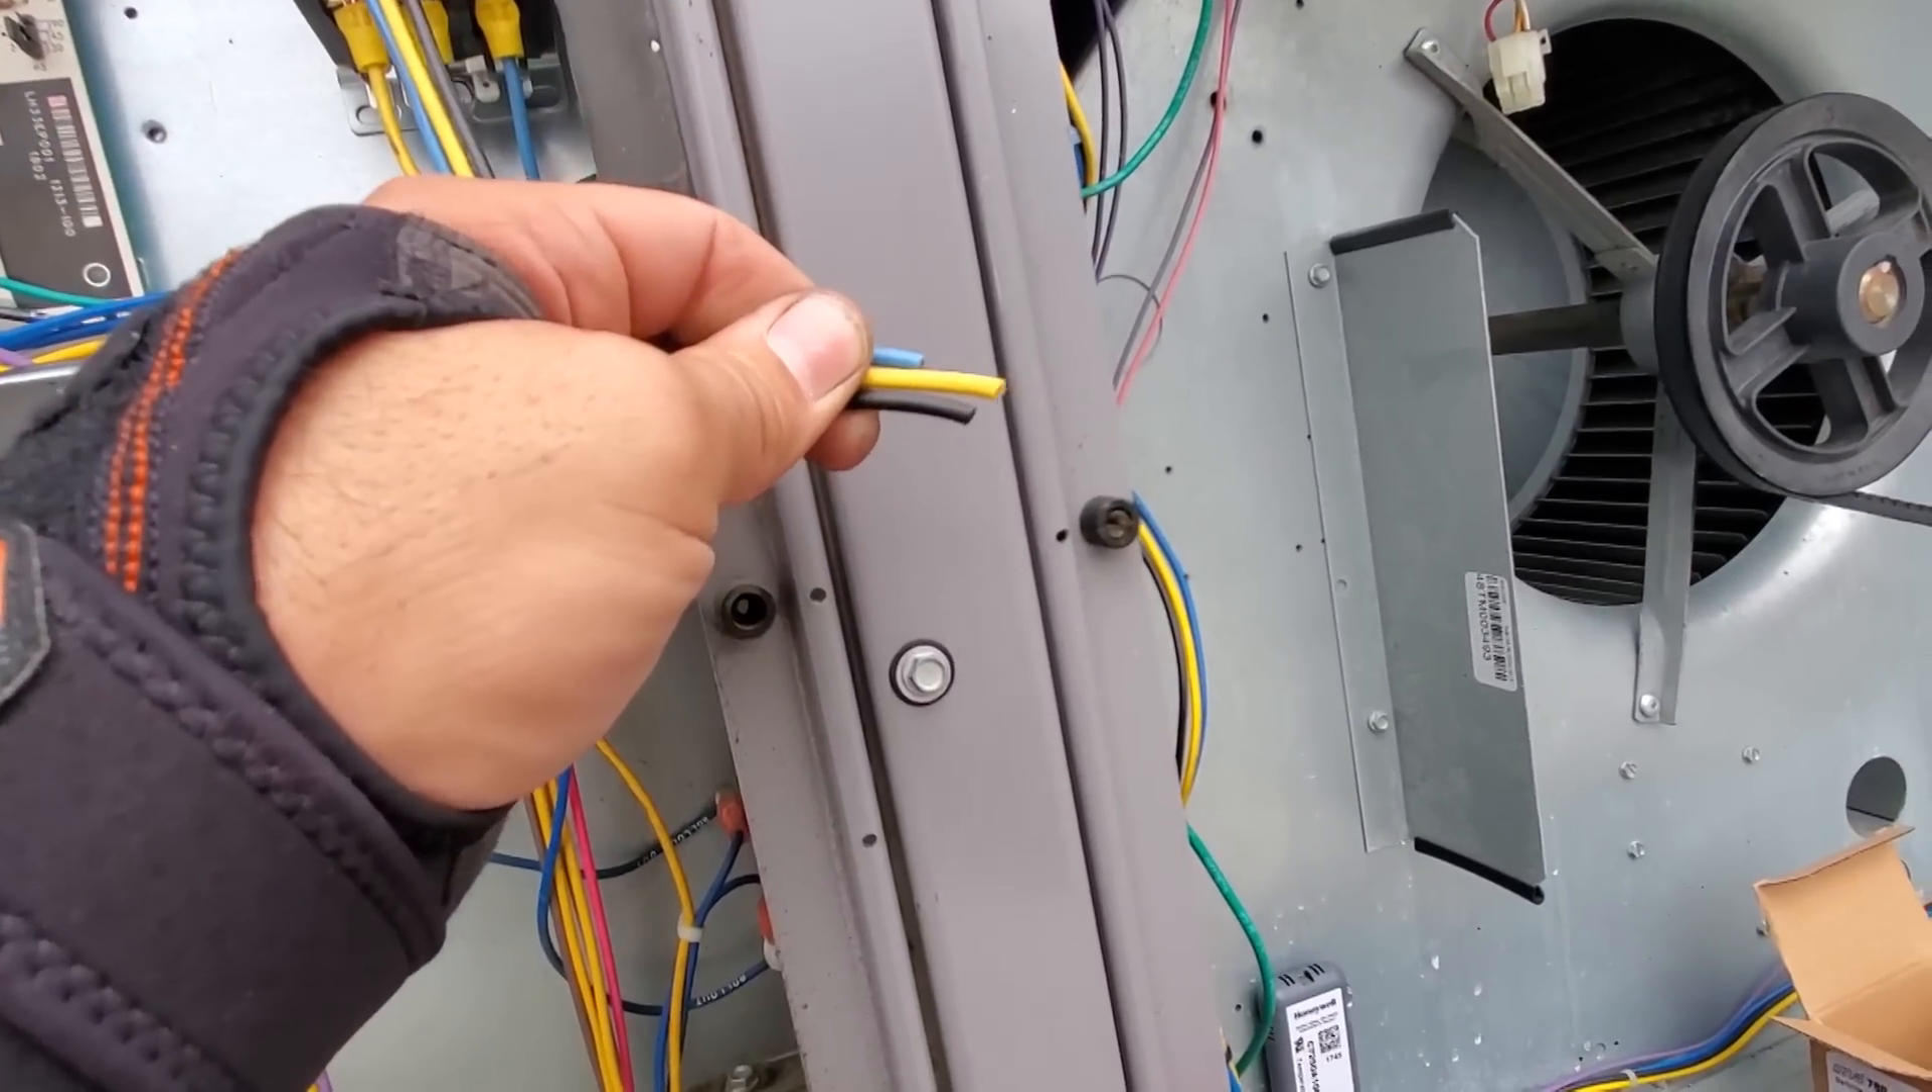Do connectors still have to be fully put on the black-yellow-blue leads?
Yes.